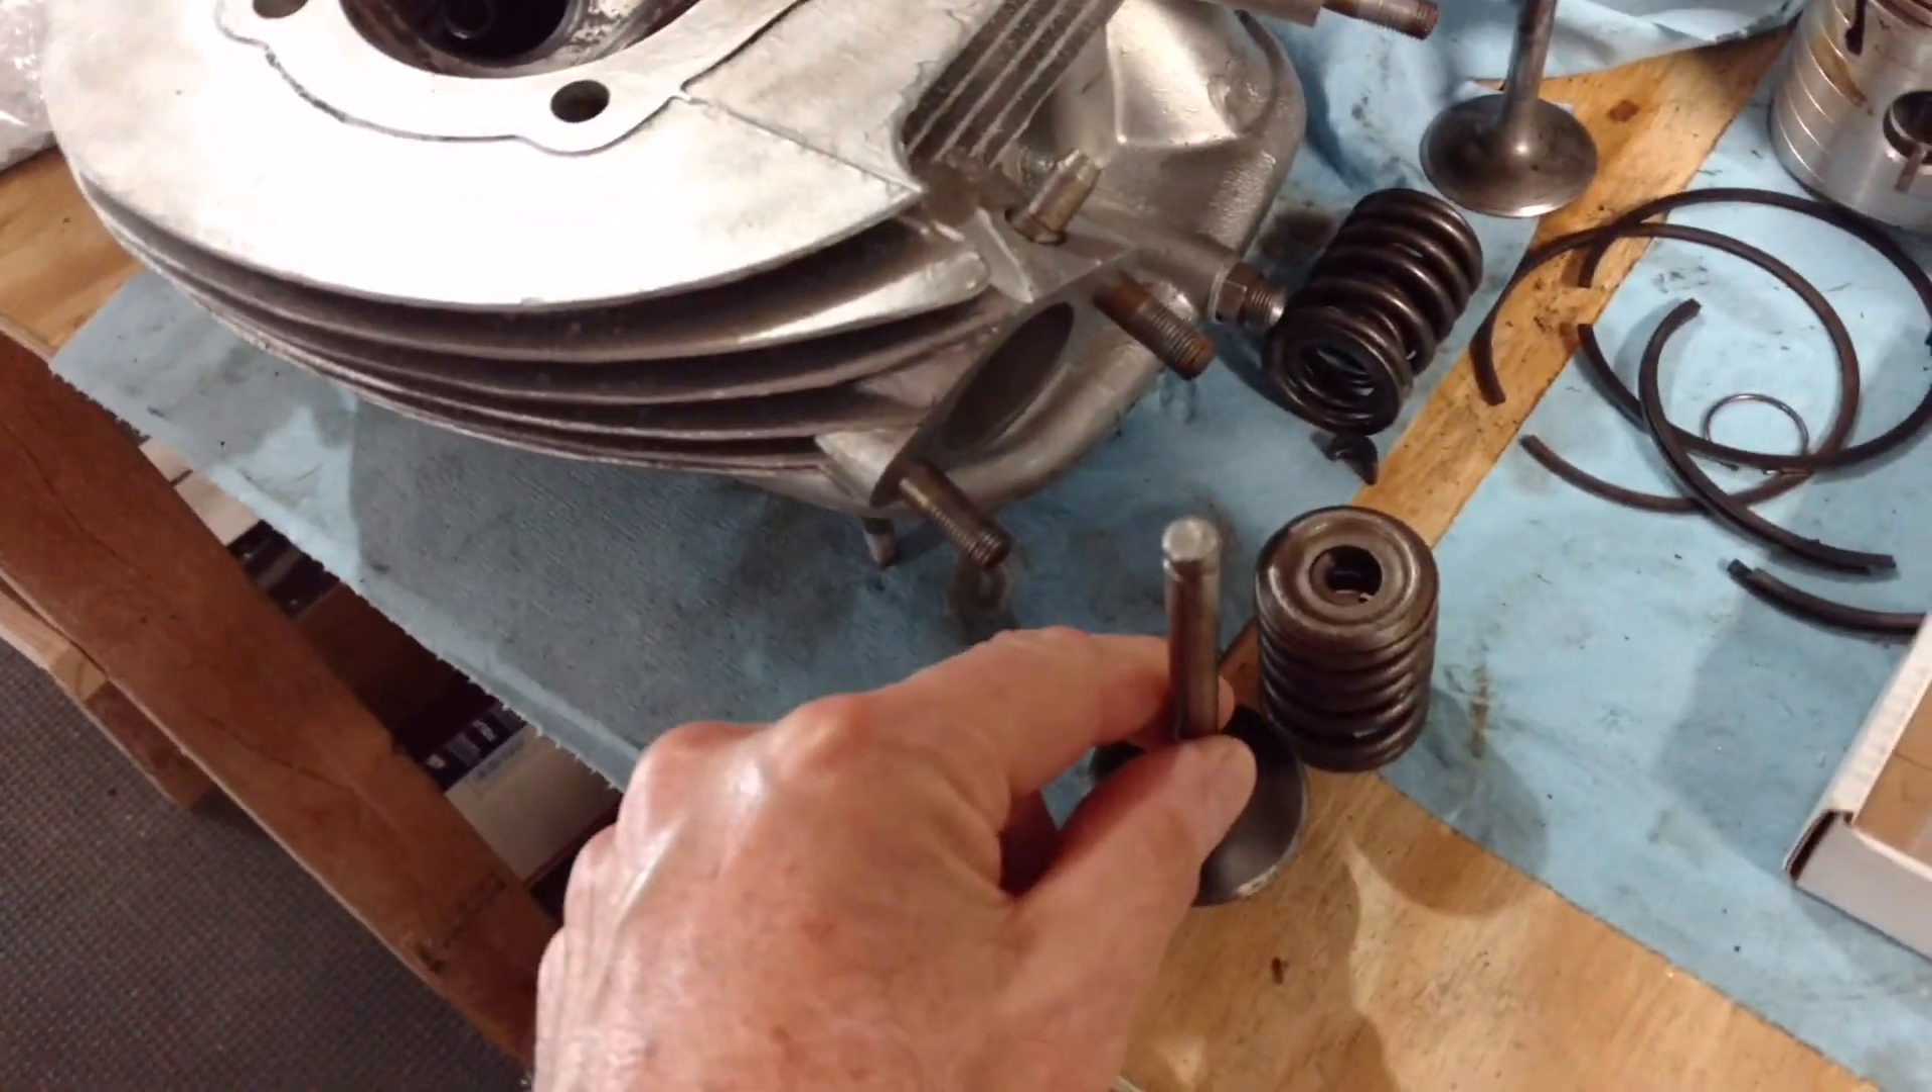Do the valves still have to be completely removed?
No.